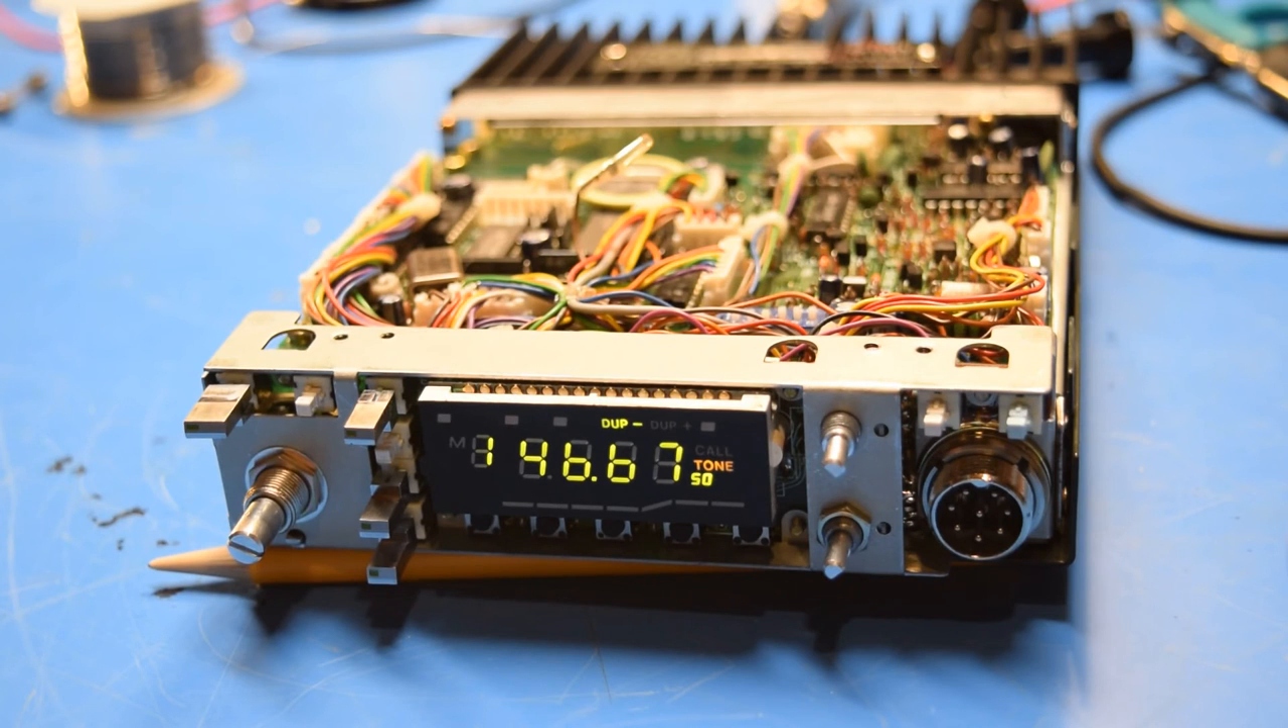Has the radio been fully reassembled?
No.